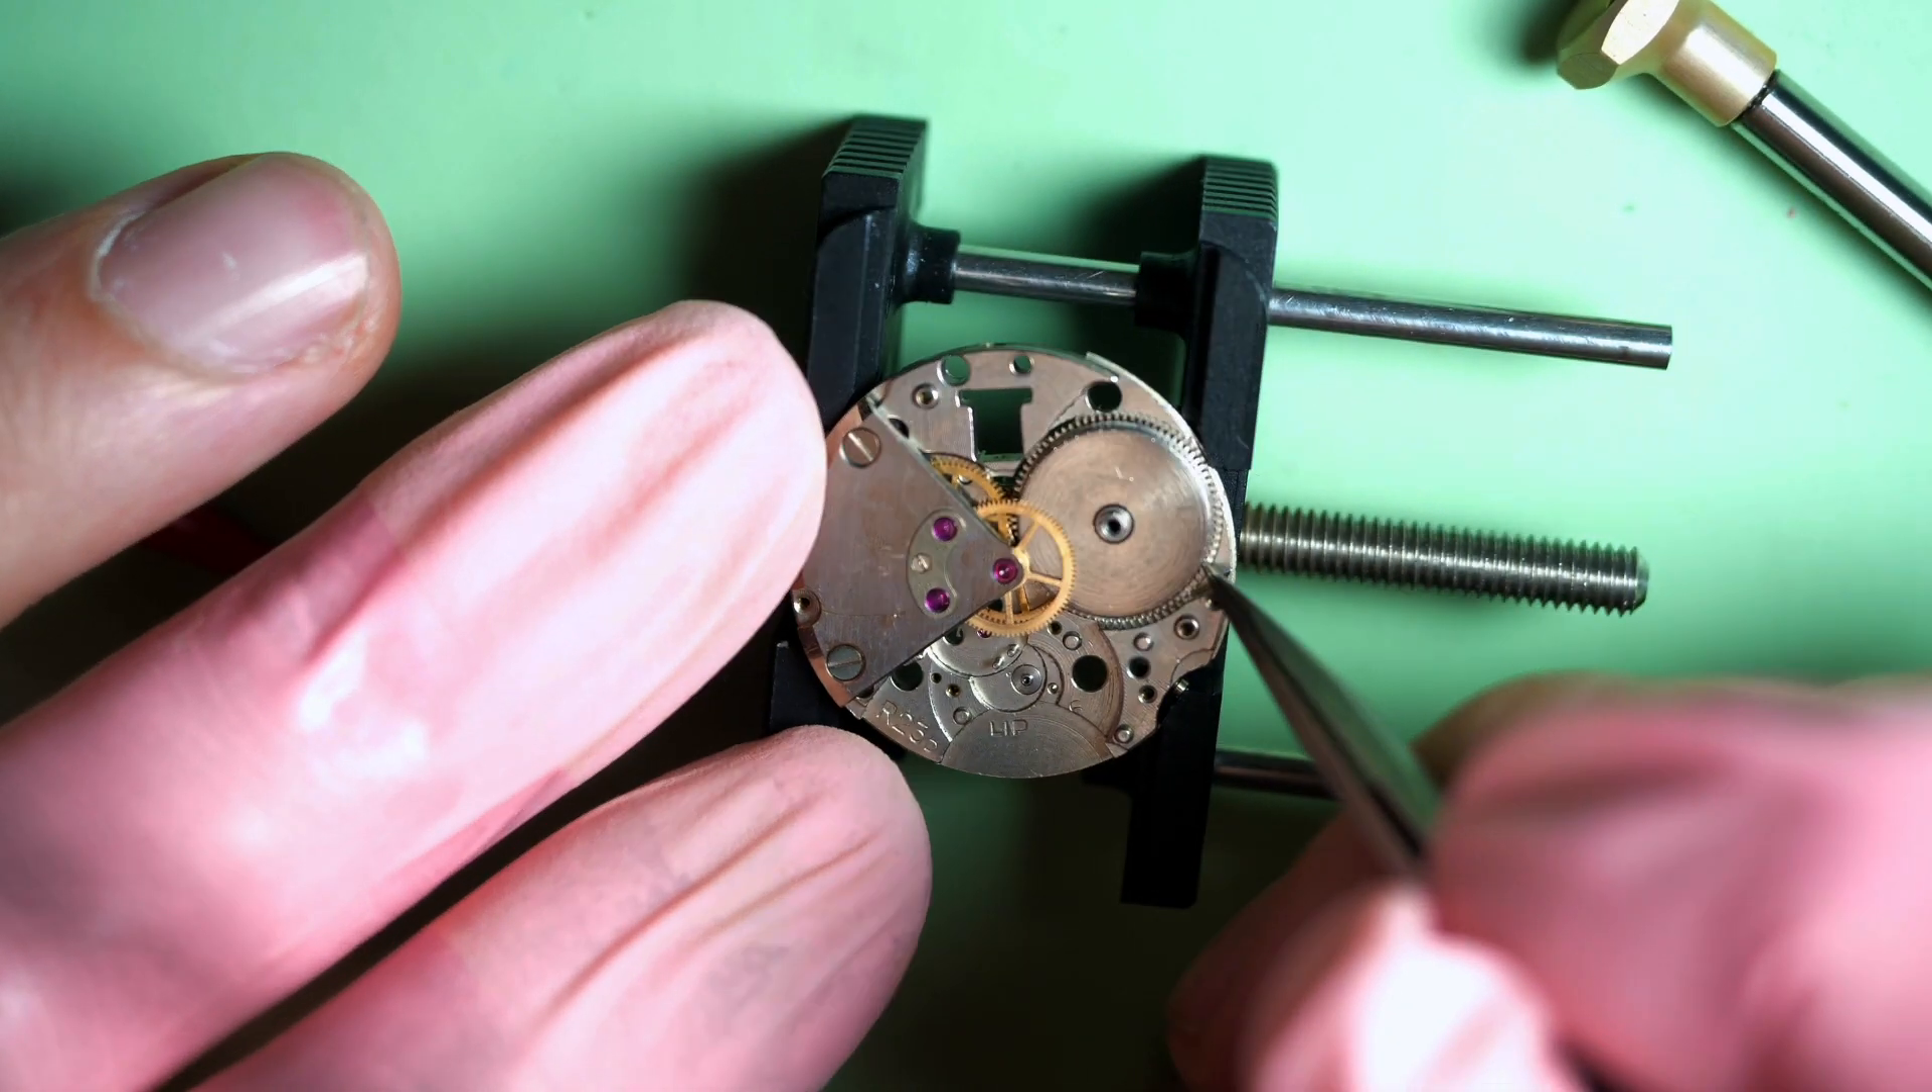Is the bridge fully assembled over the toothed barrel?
No.